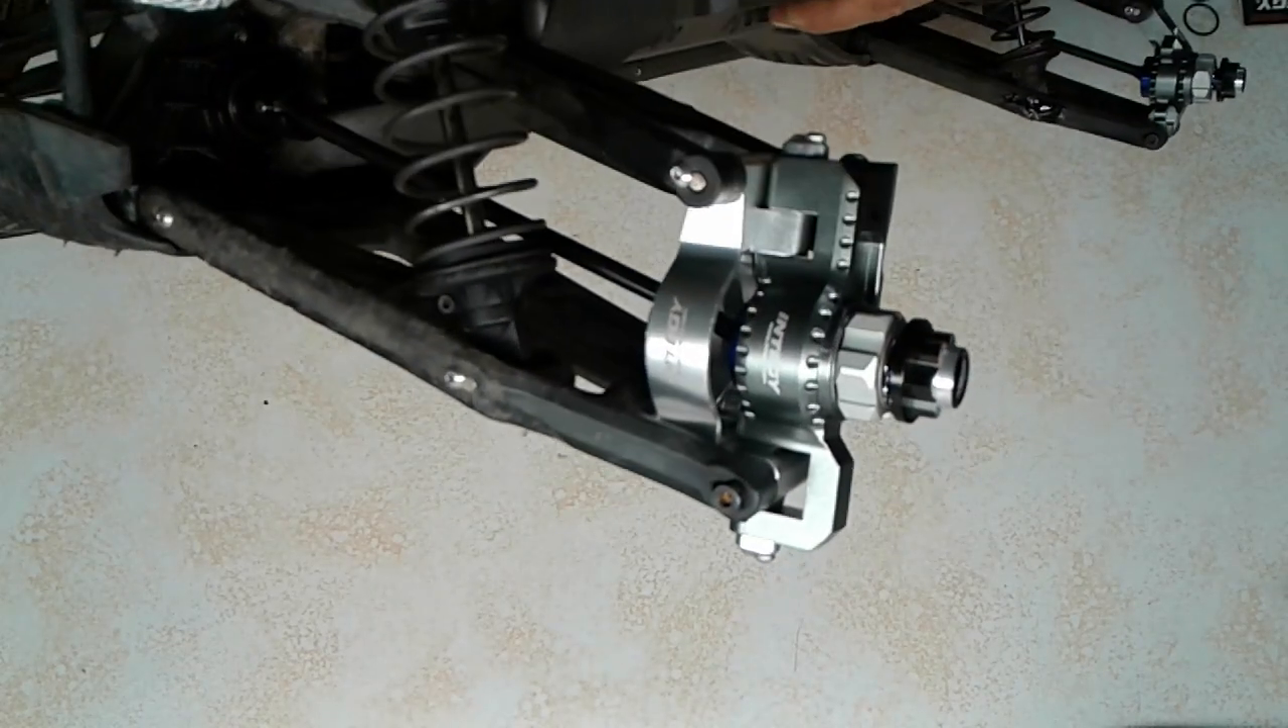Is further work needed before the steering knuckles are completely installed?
No.